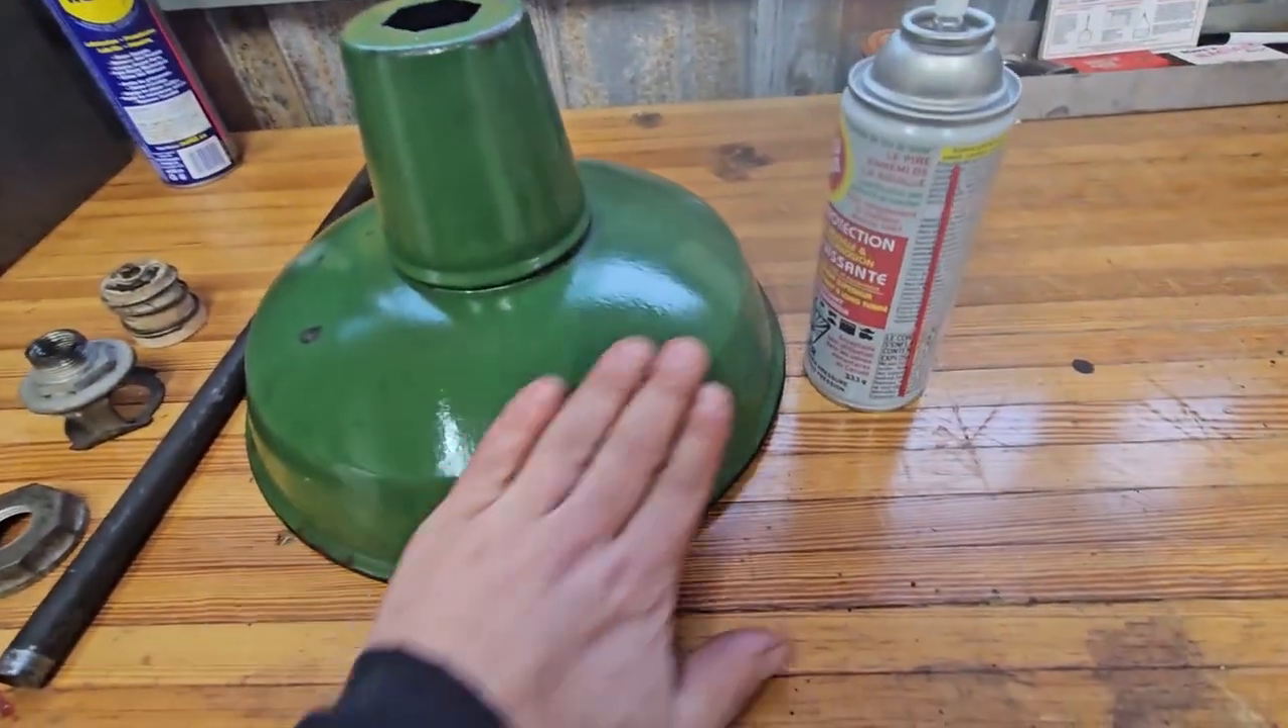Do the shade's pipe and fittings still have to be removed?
No.